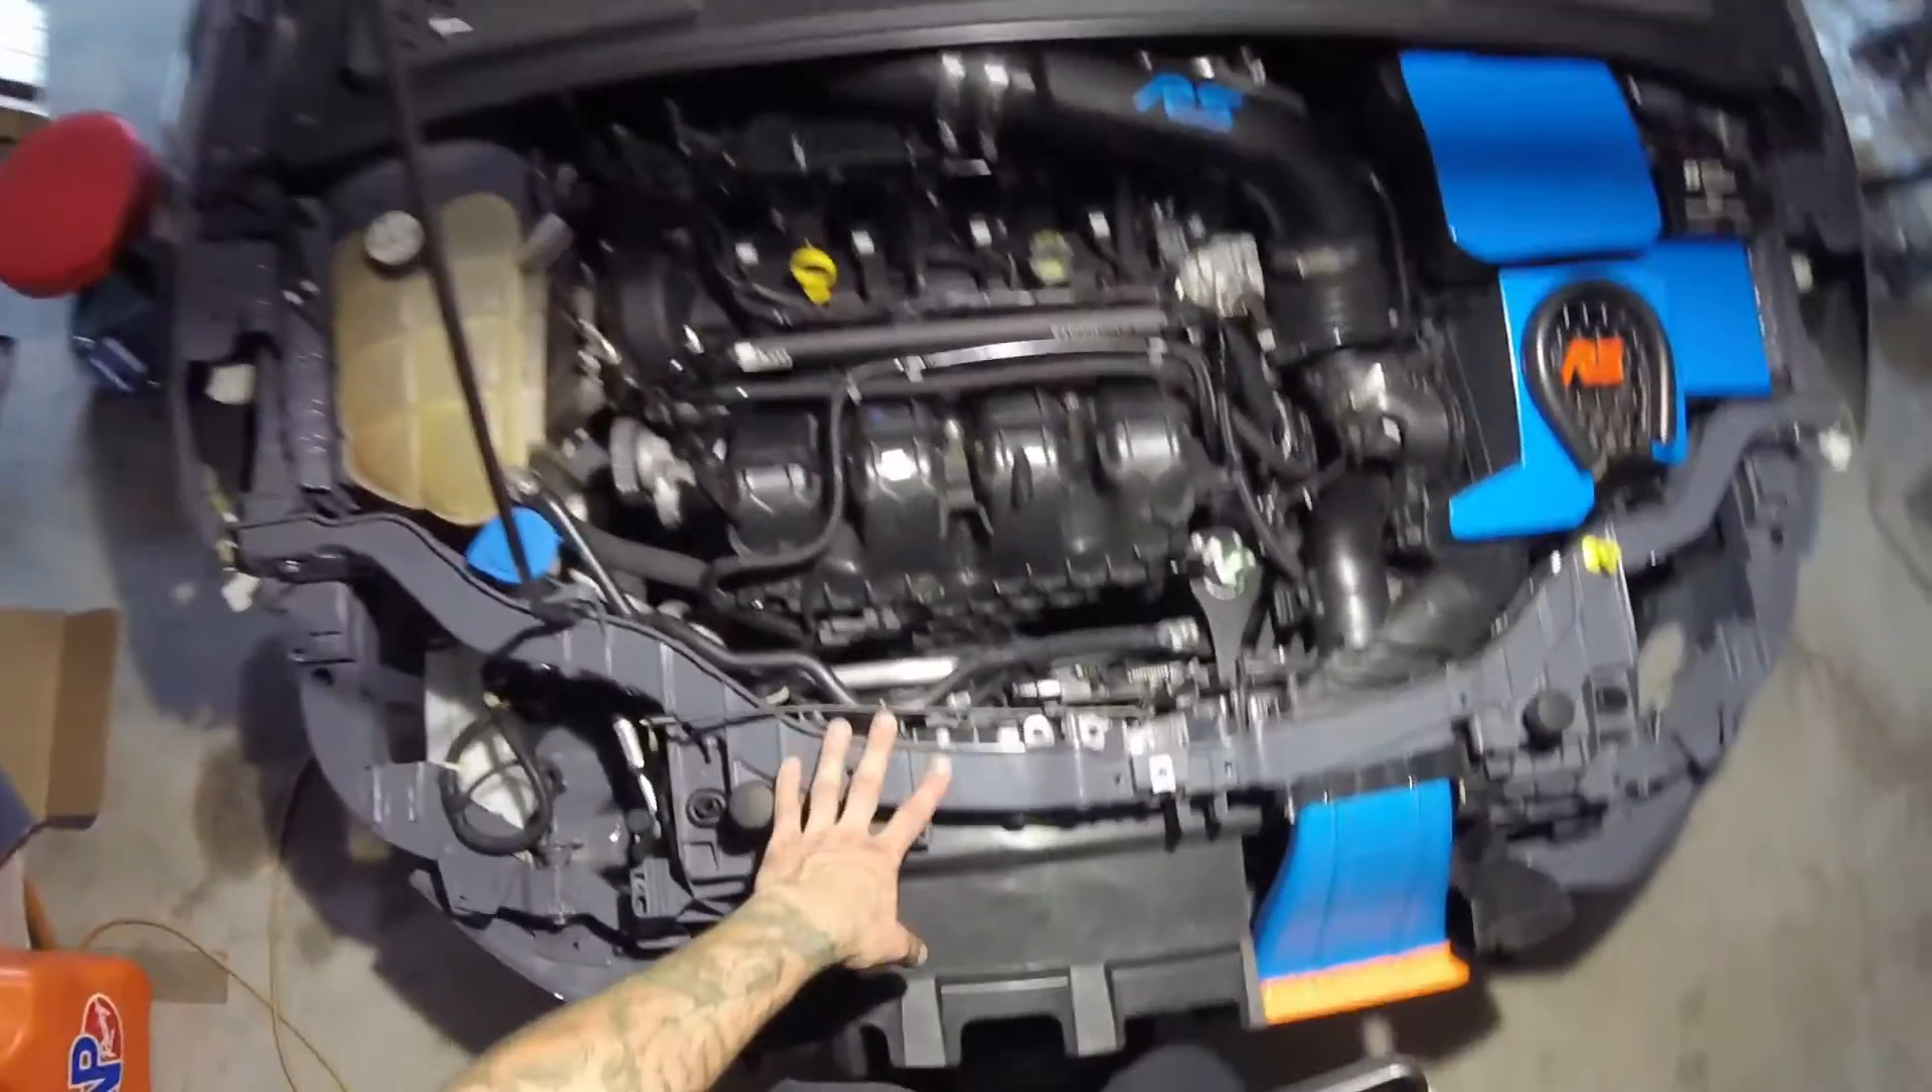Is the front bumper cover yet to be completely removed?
No.